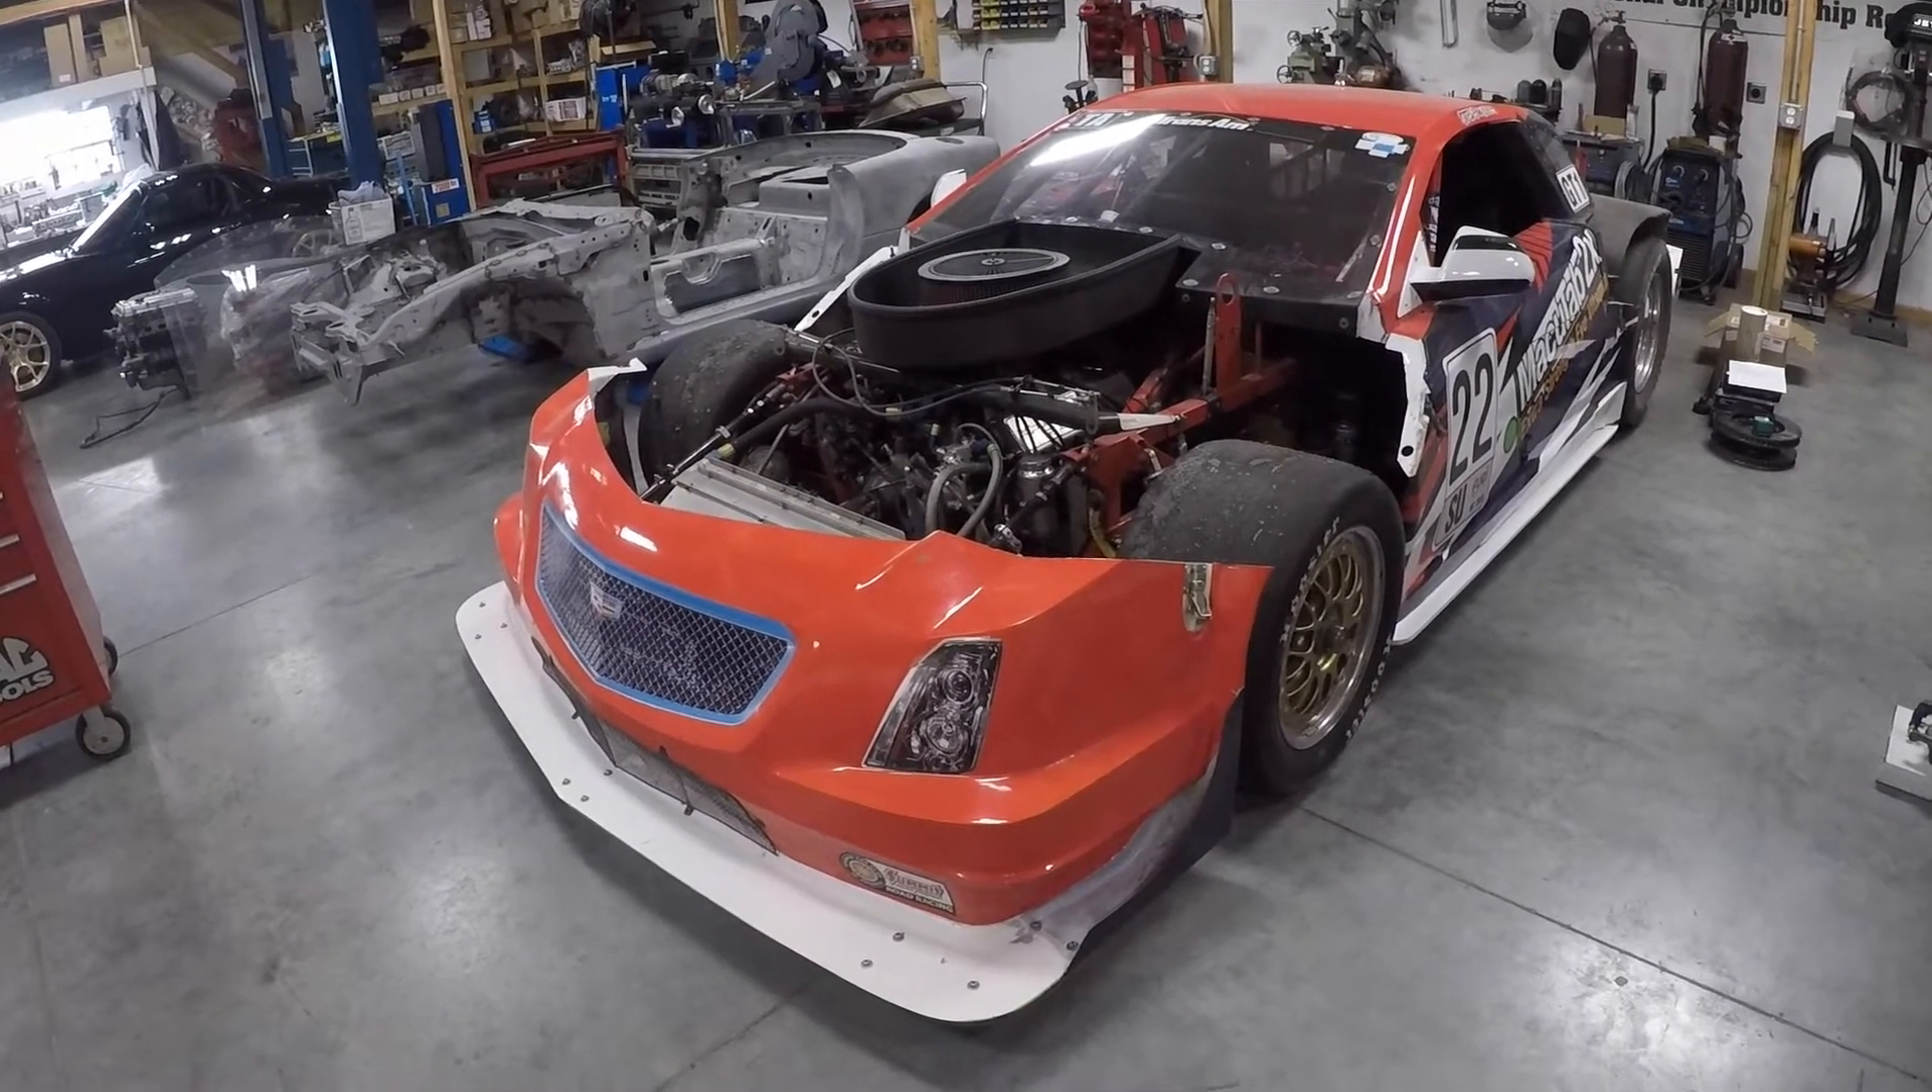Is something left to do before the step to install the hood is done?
Yes.